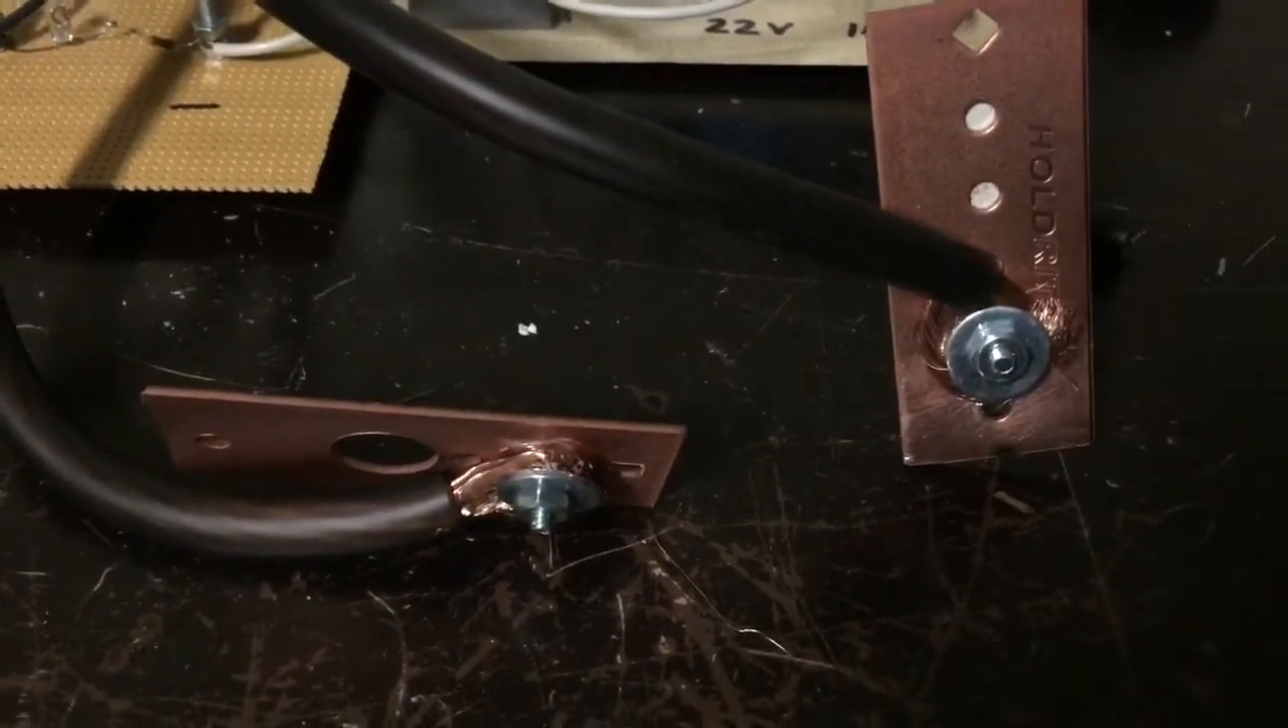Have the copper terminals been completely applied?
Yes.